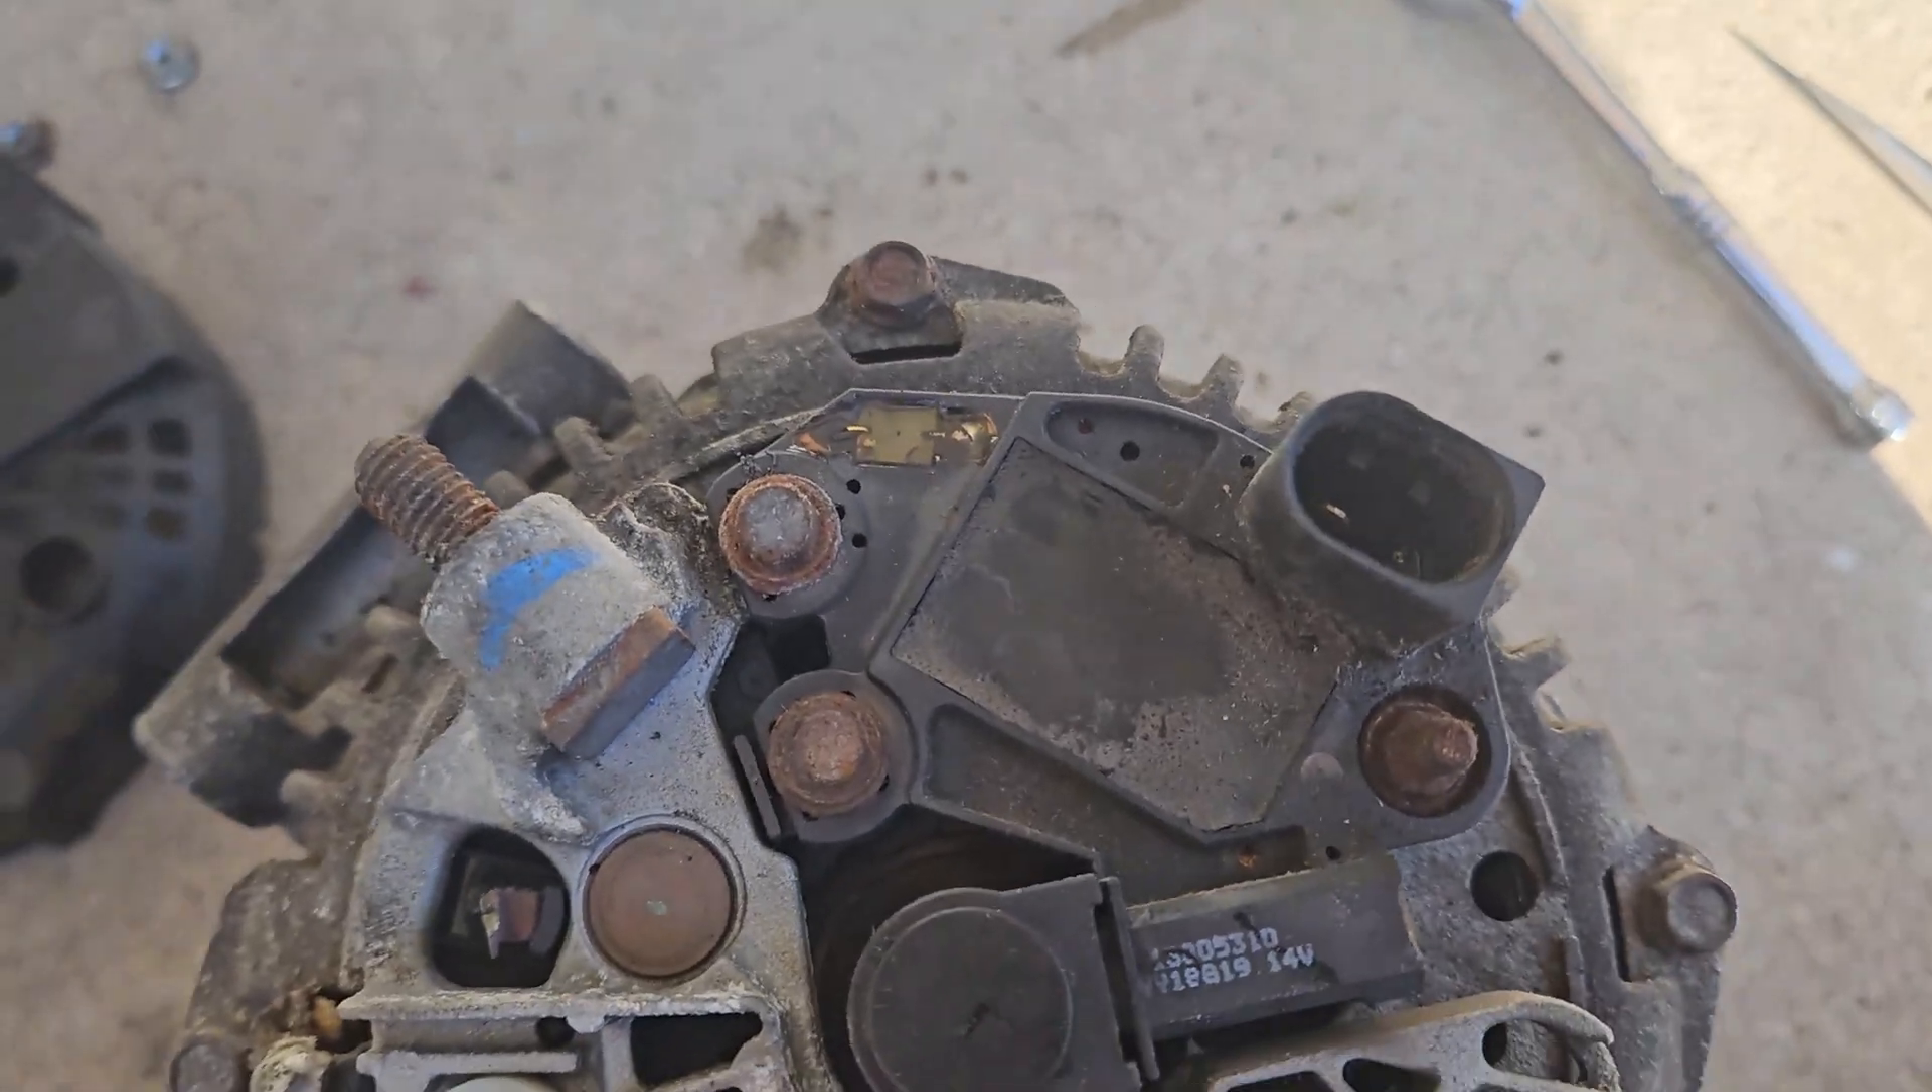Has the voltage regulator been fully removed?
No.